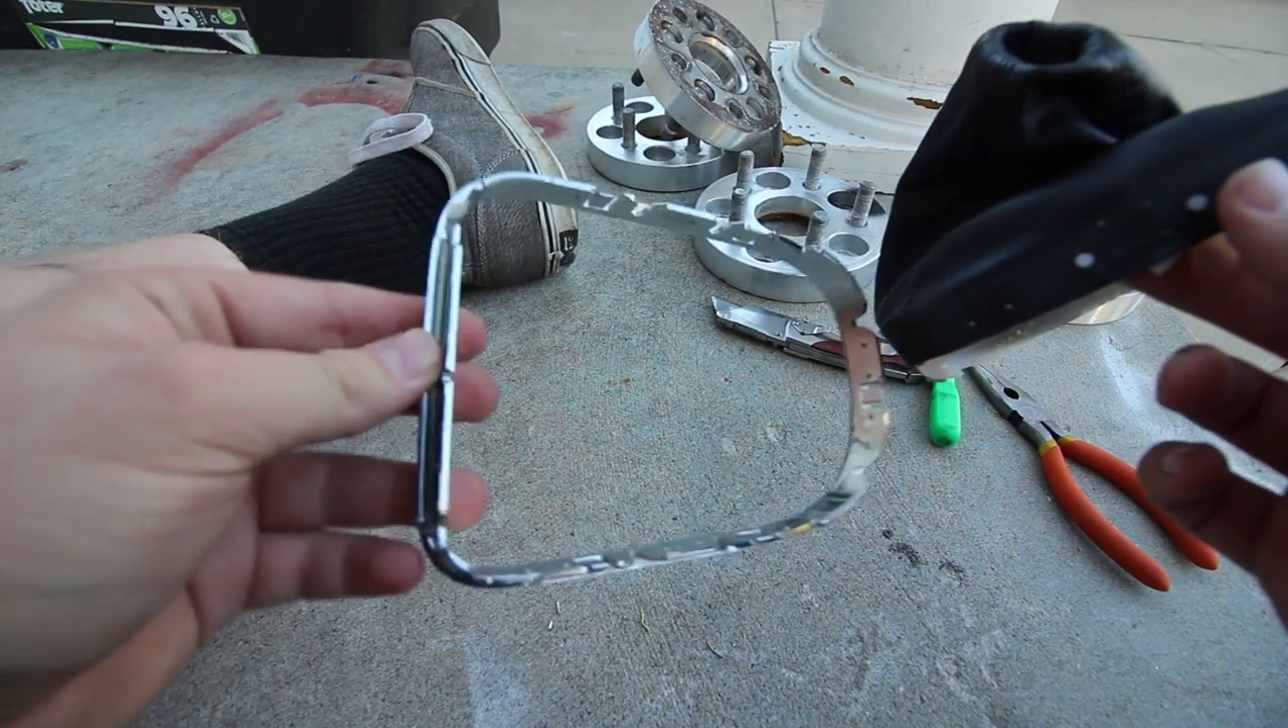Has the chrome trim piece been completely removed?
Yes.